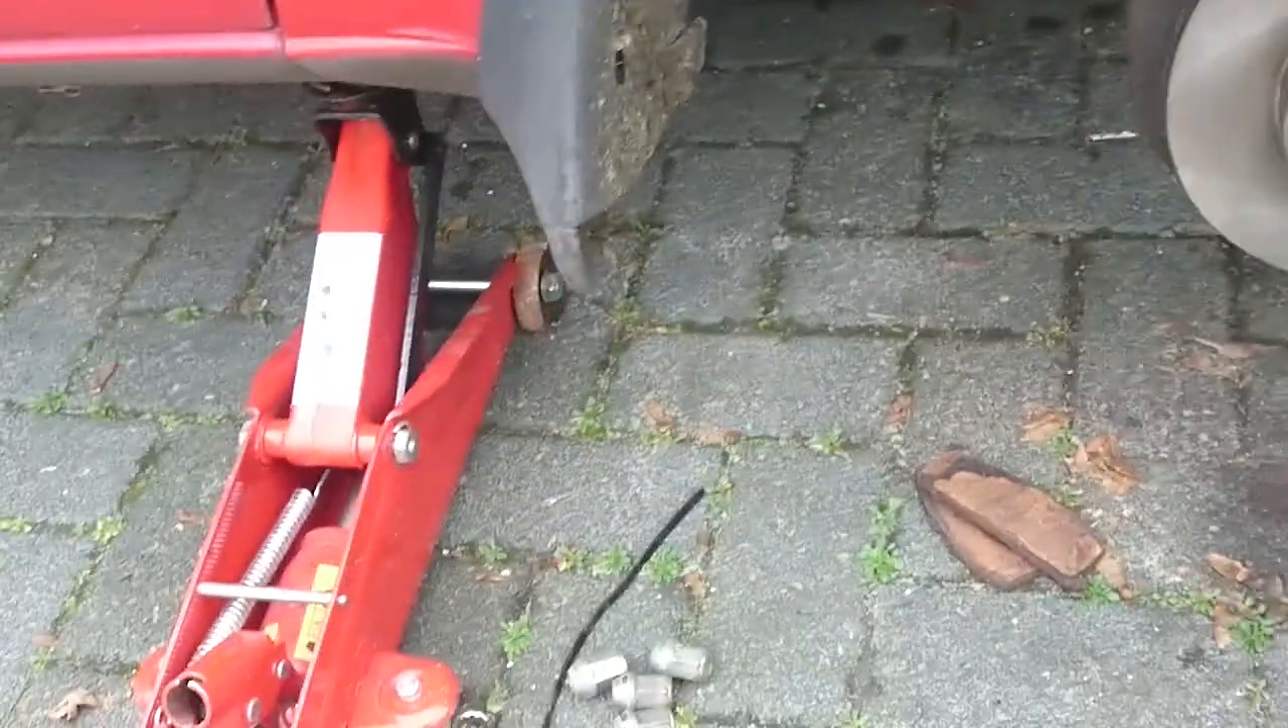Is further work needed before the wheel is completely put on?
Yes.